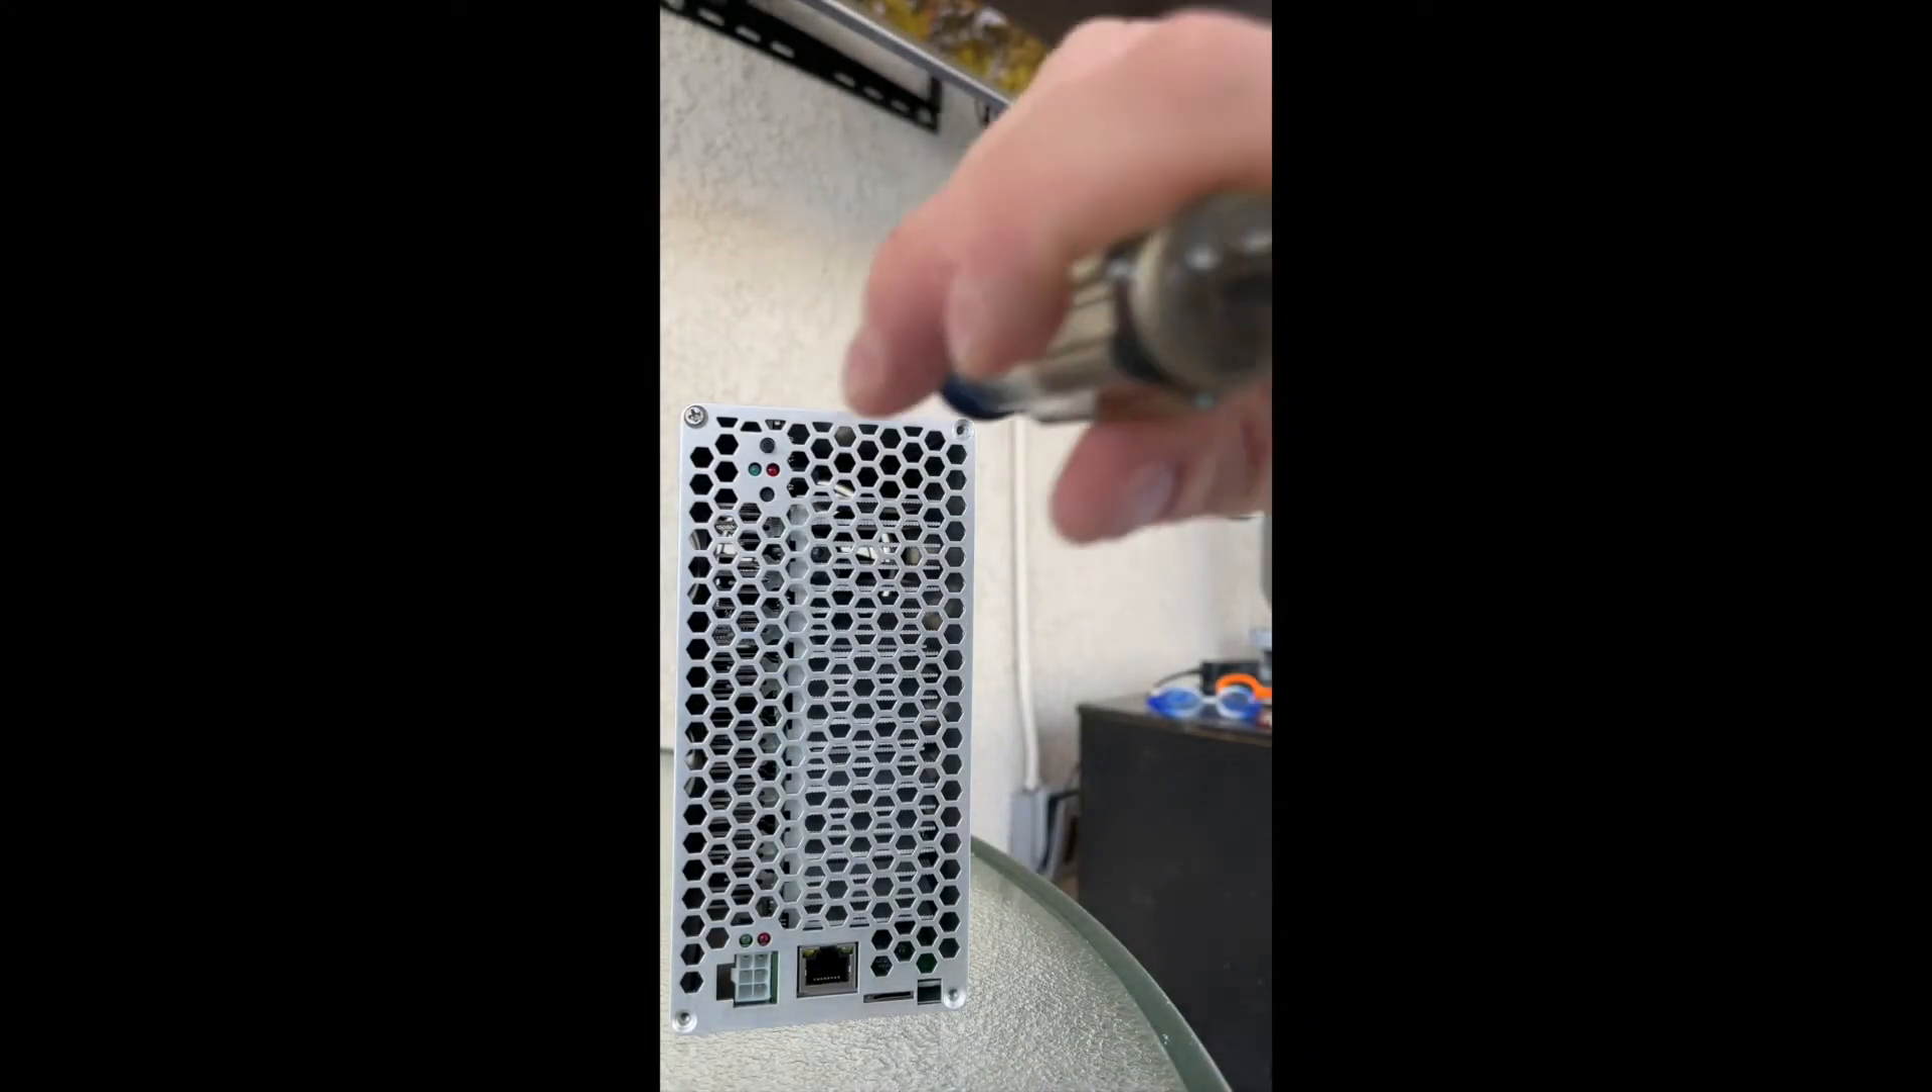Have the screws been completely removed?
No.